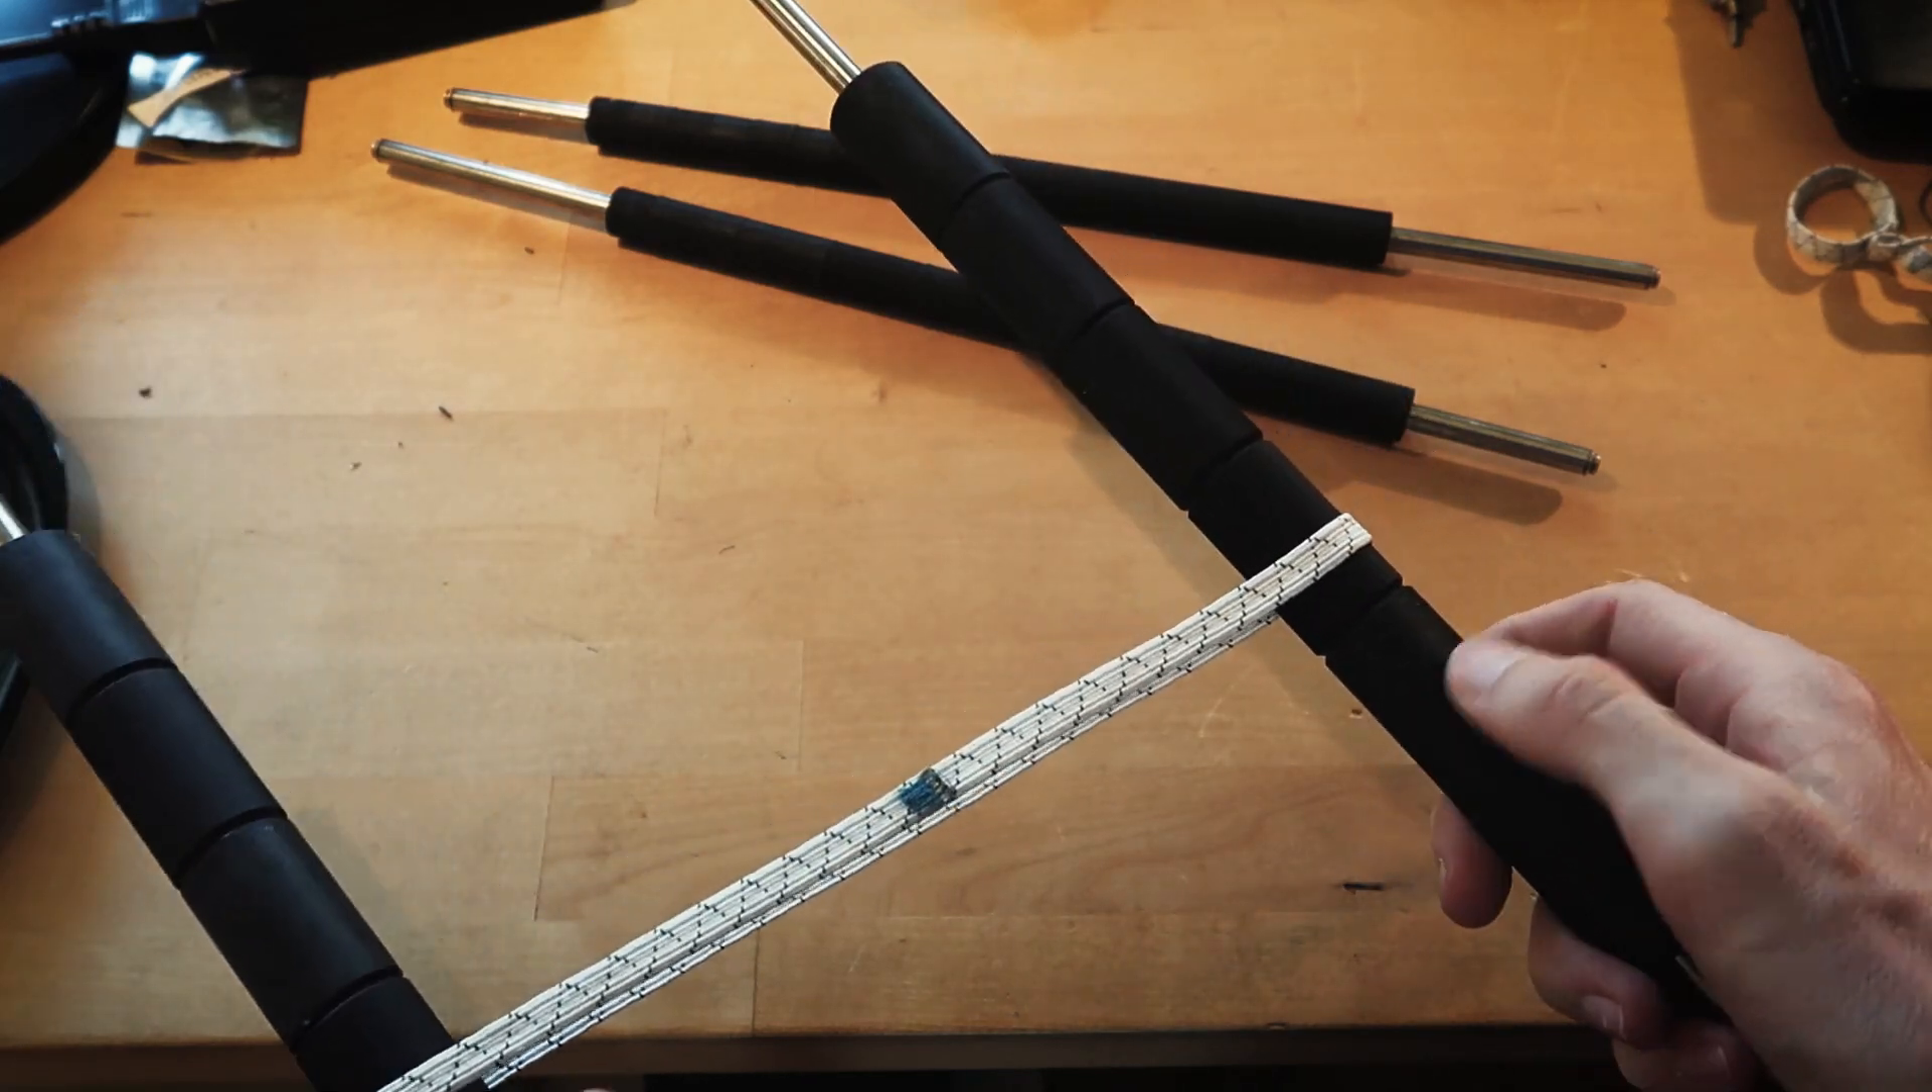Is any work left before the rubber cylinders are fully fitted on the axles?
No.